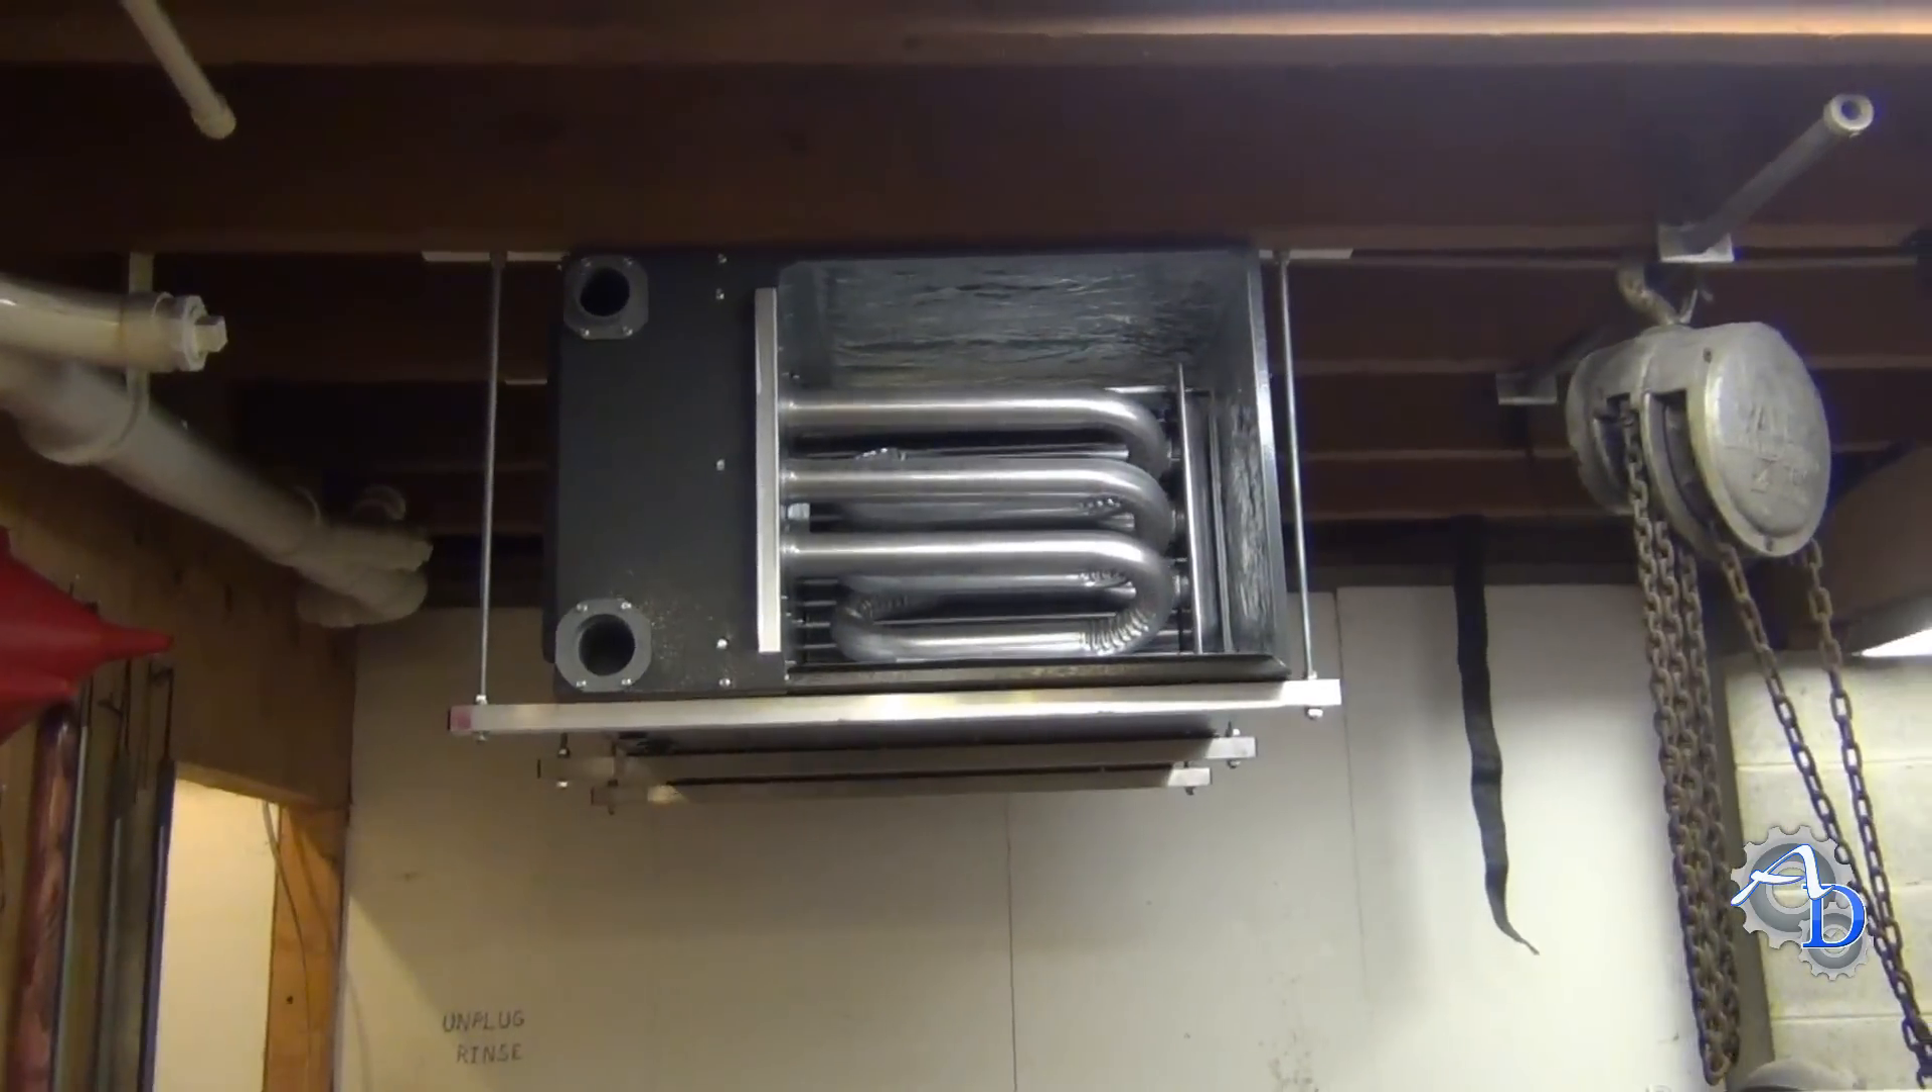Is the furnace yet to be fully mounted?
No.